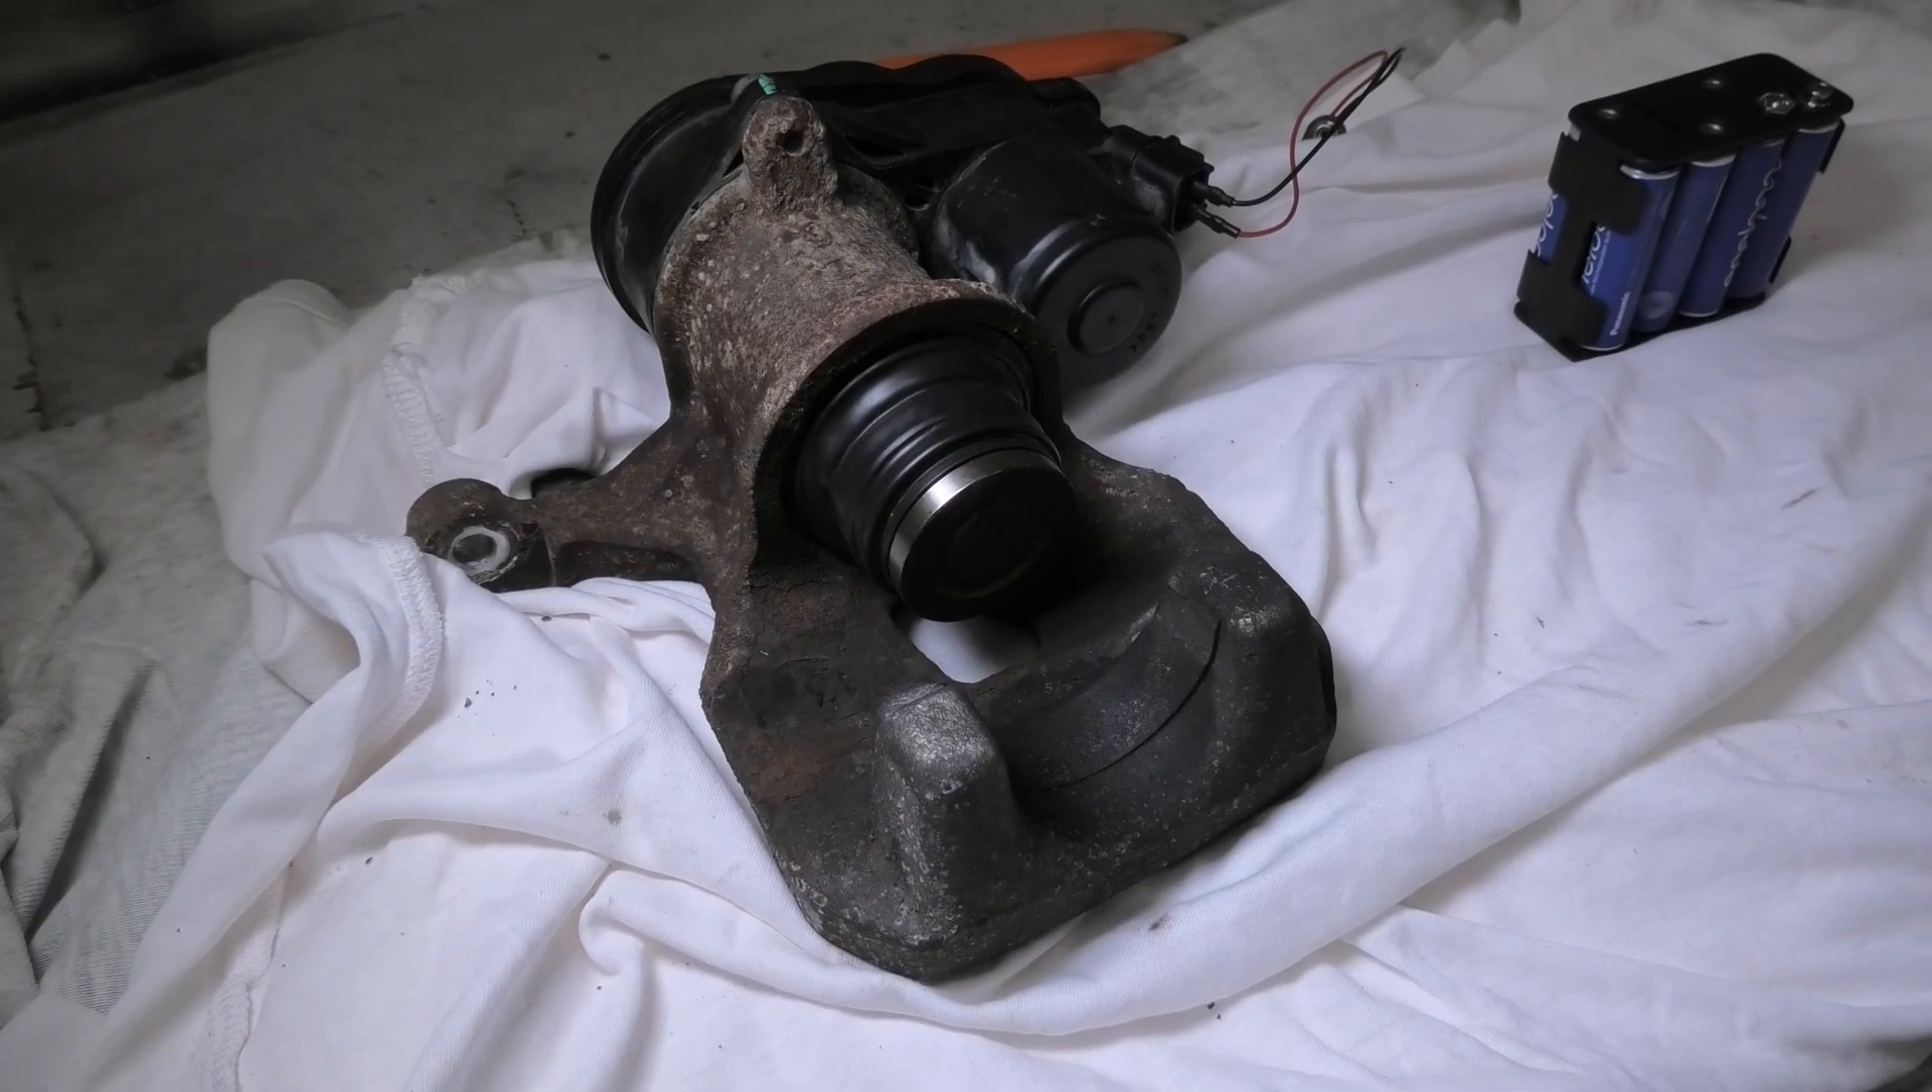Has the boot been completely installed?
Yes.